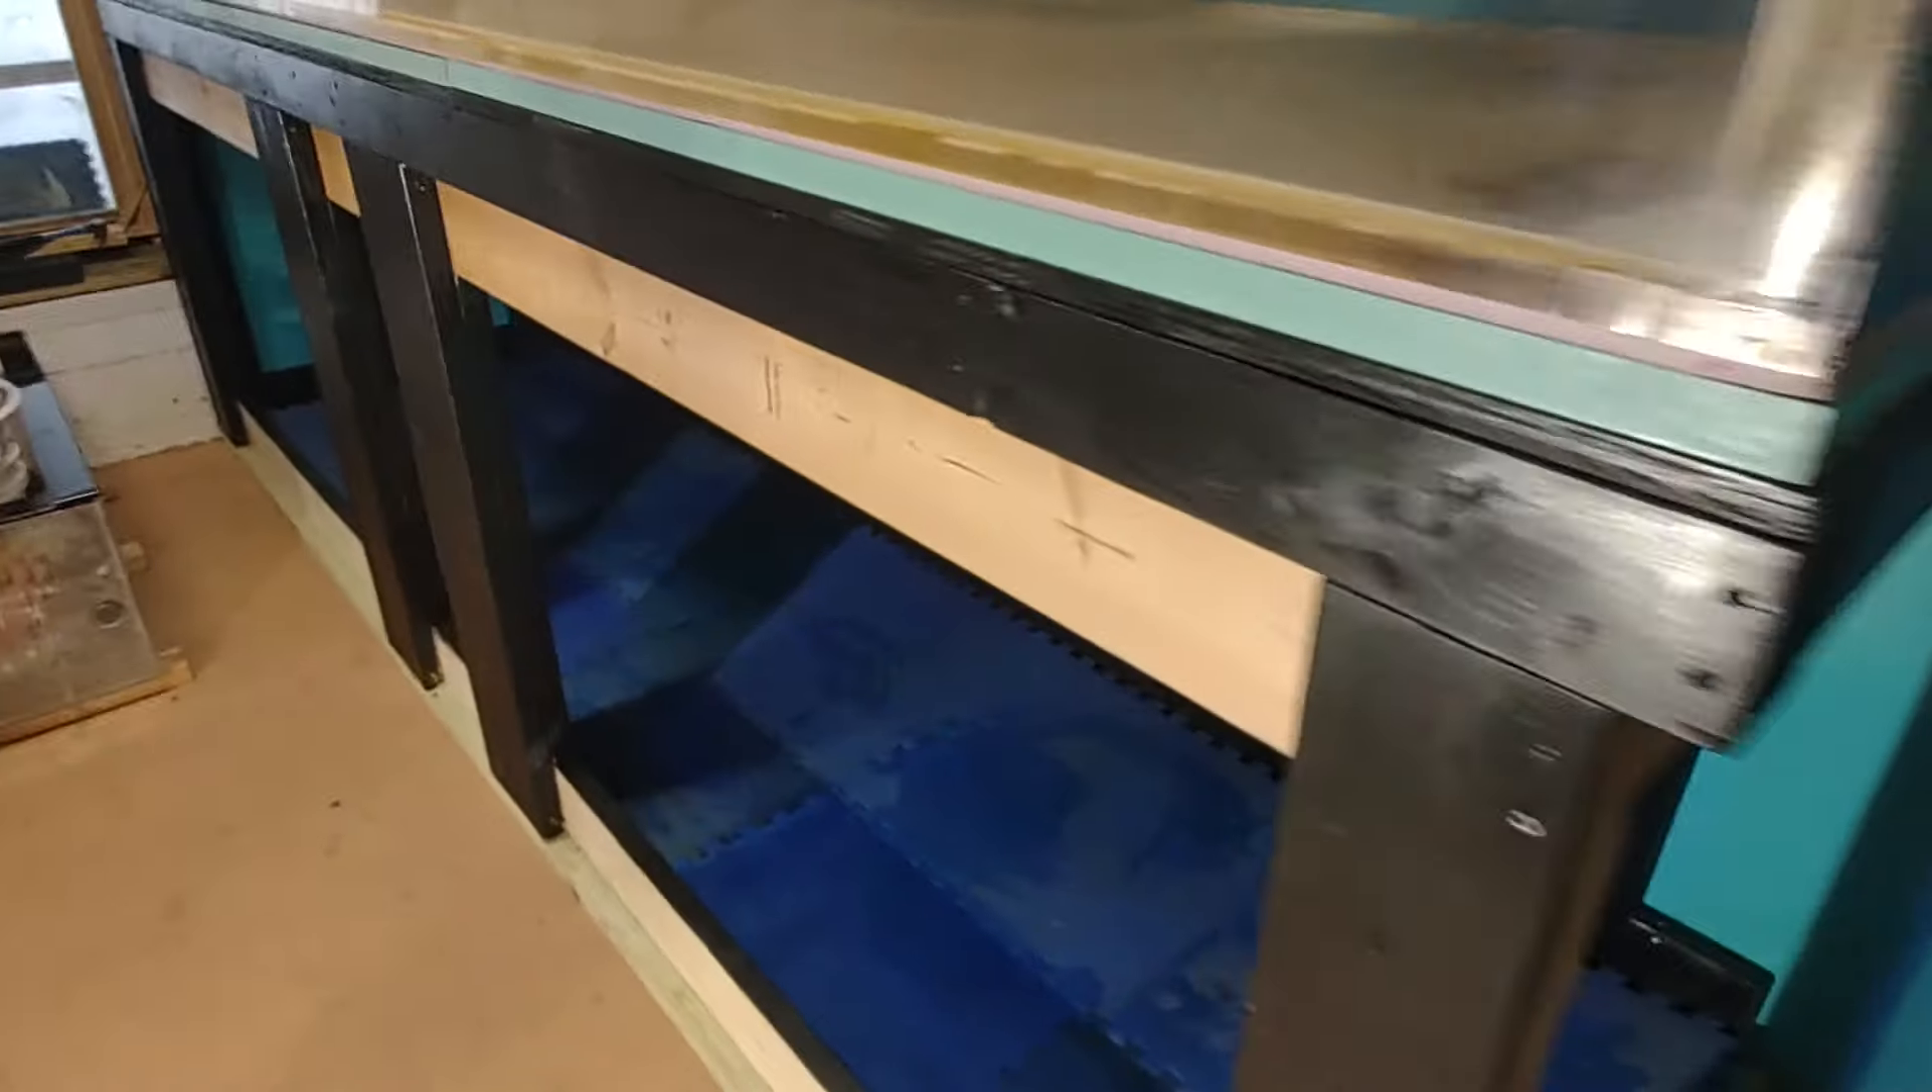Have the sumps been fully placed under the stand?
No.